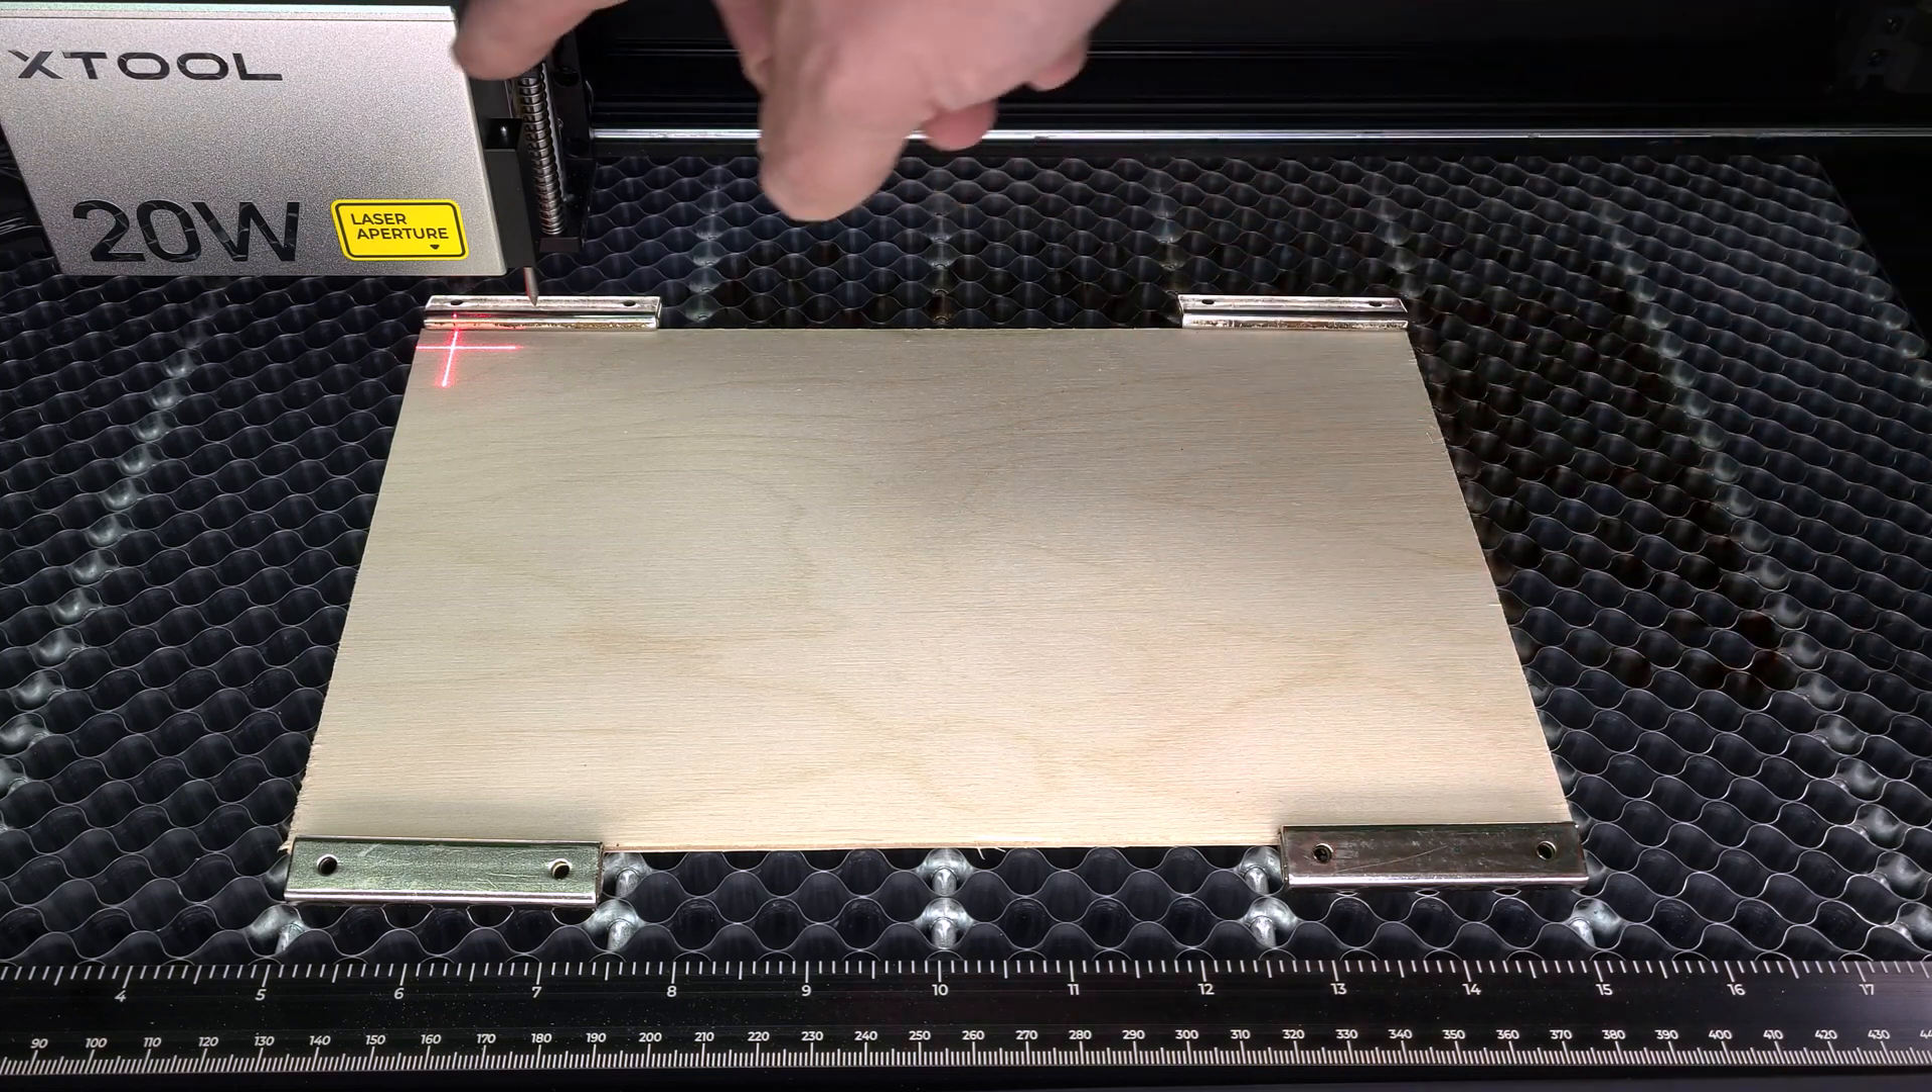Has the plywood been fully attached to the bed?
Yes.